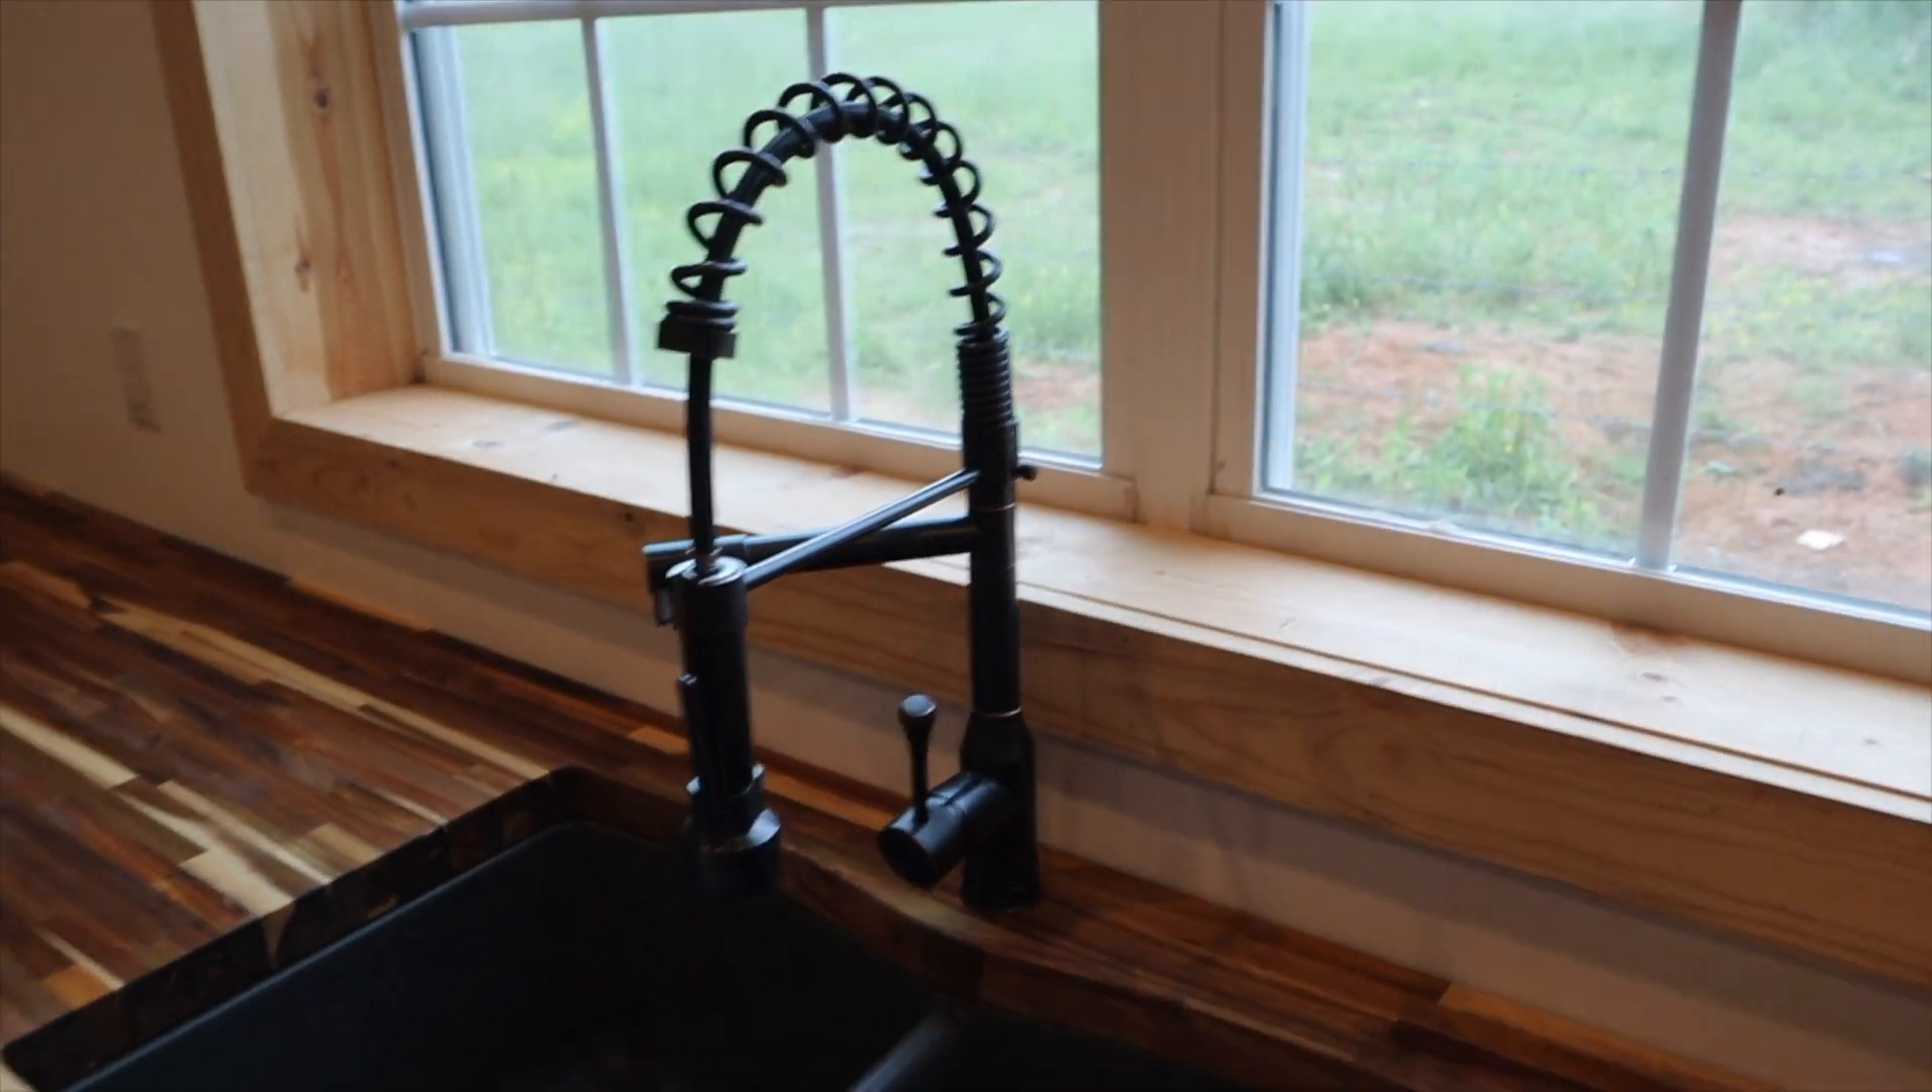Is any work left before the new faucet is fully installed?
No.